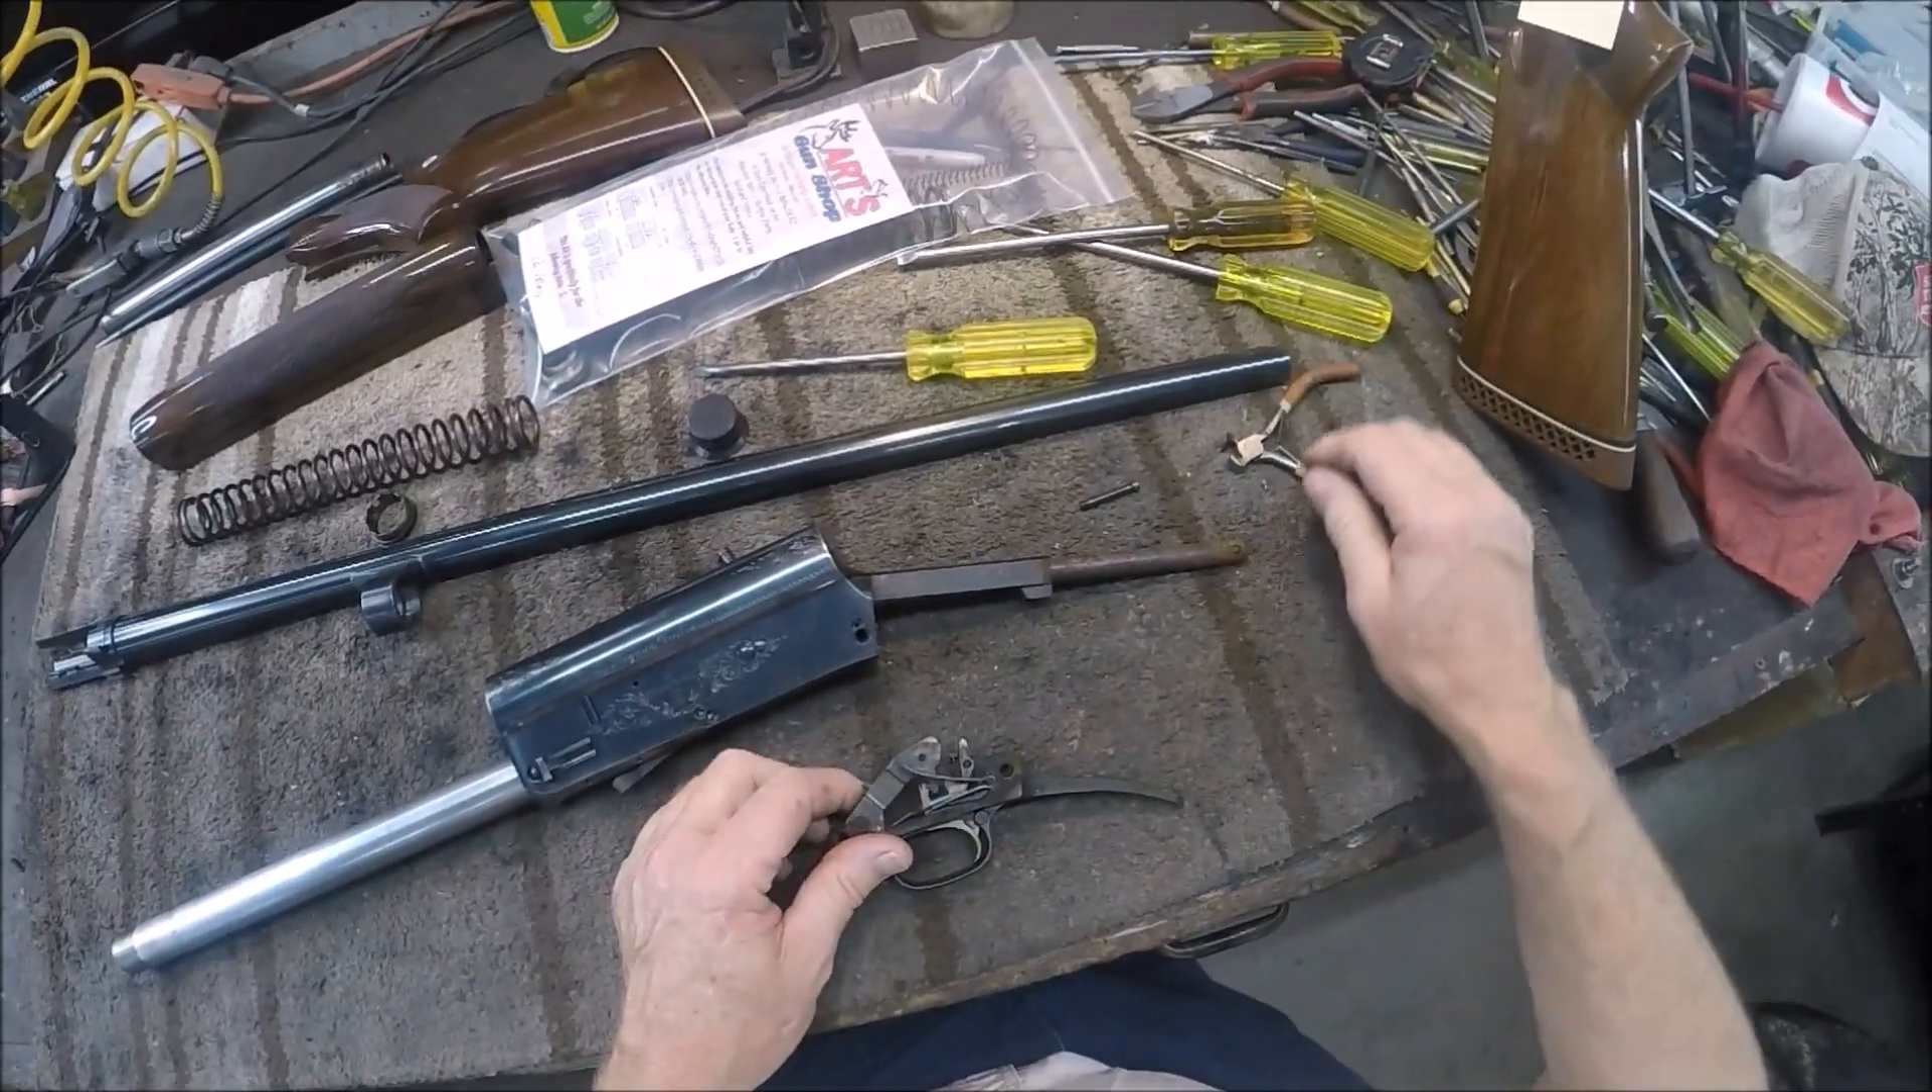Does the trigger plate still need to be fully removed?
No.